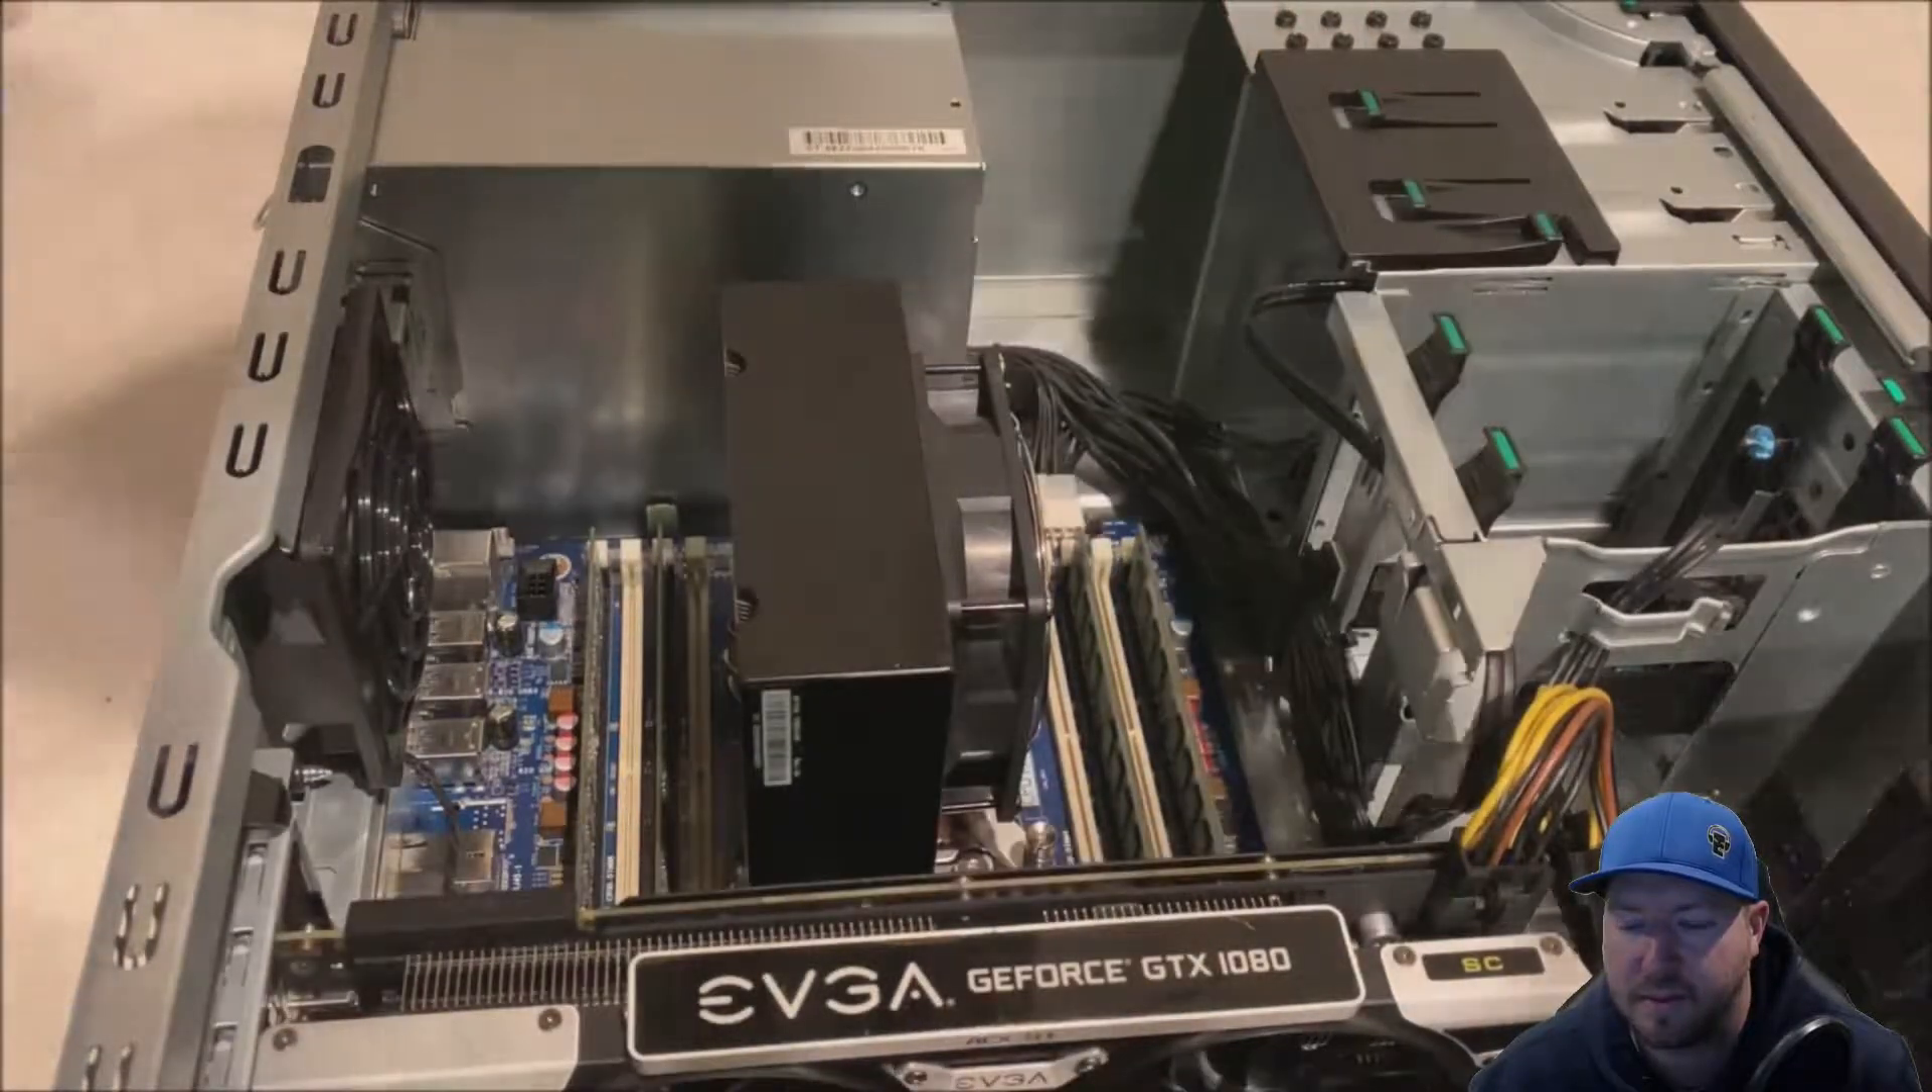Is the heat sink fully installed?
Yes.